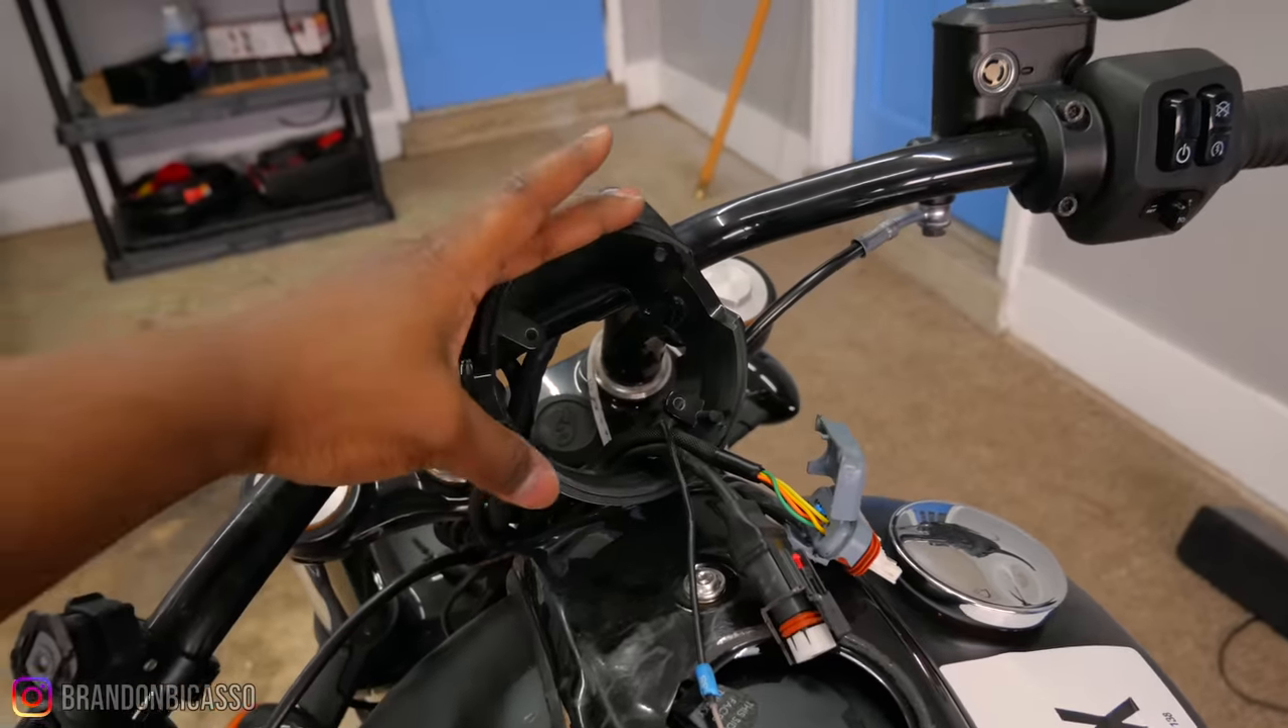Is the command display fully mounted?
No.